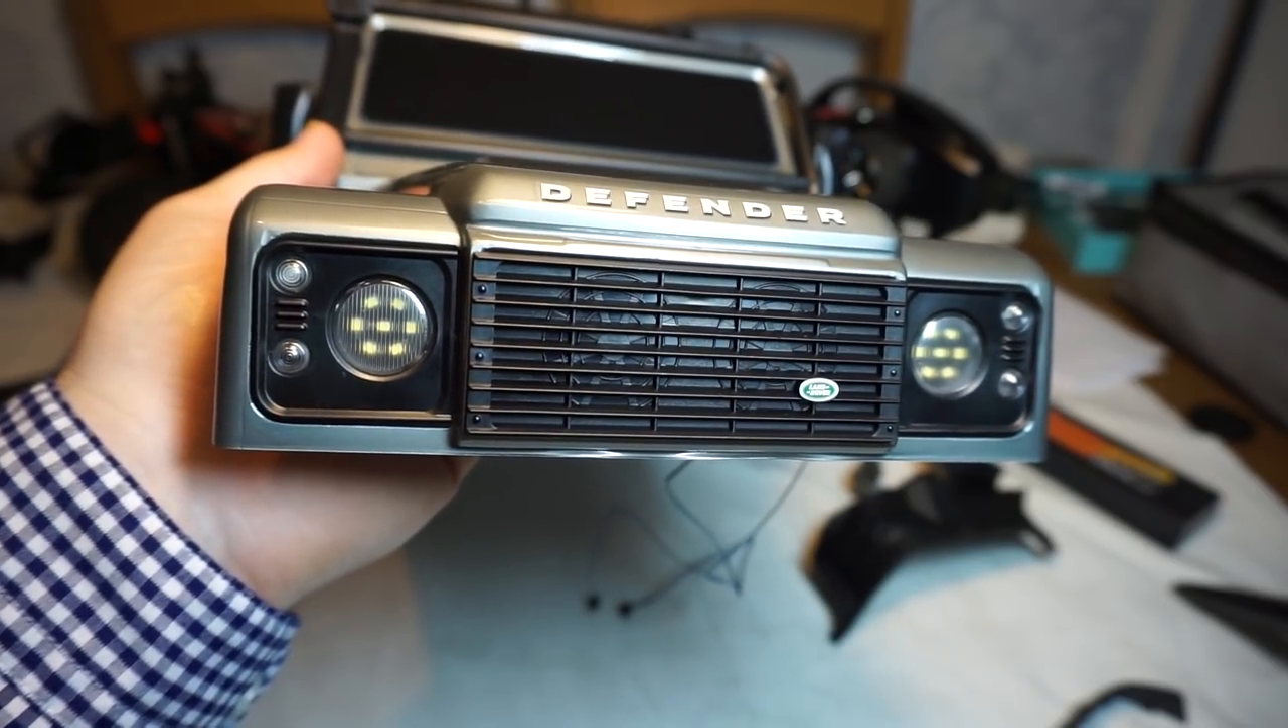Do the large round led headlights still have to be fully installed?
No.